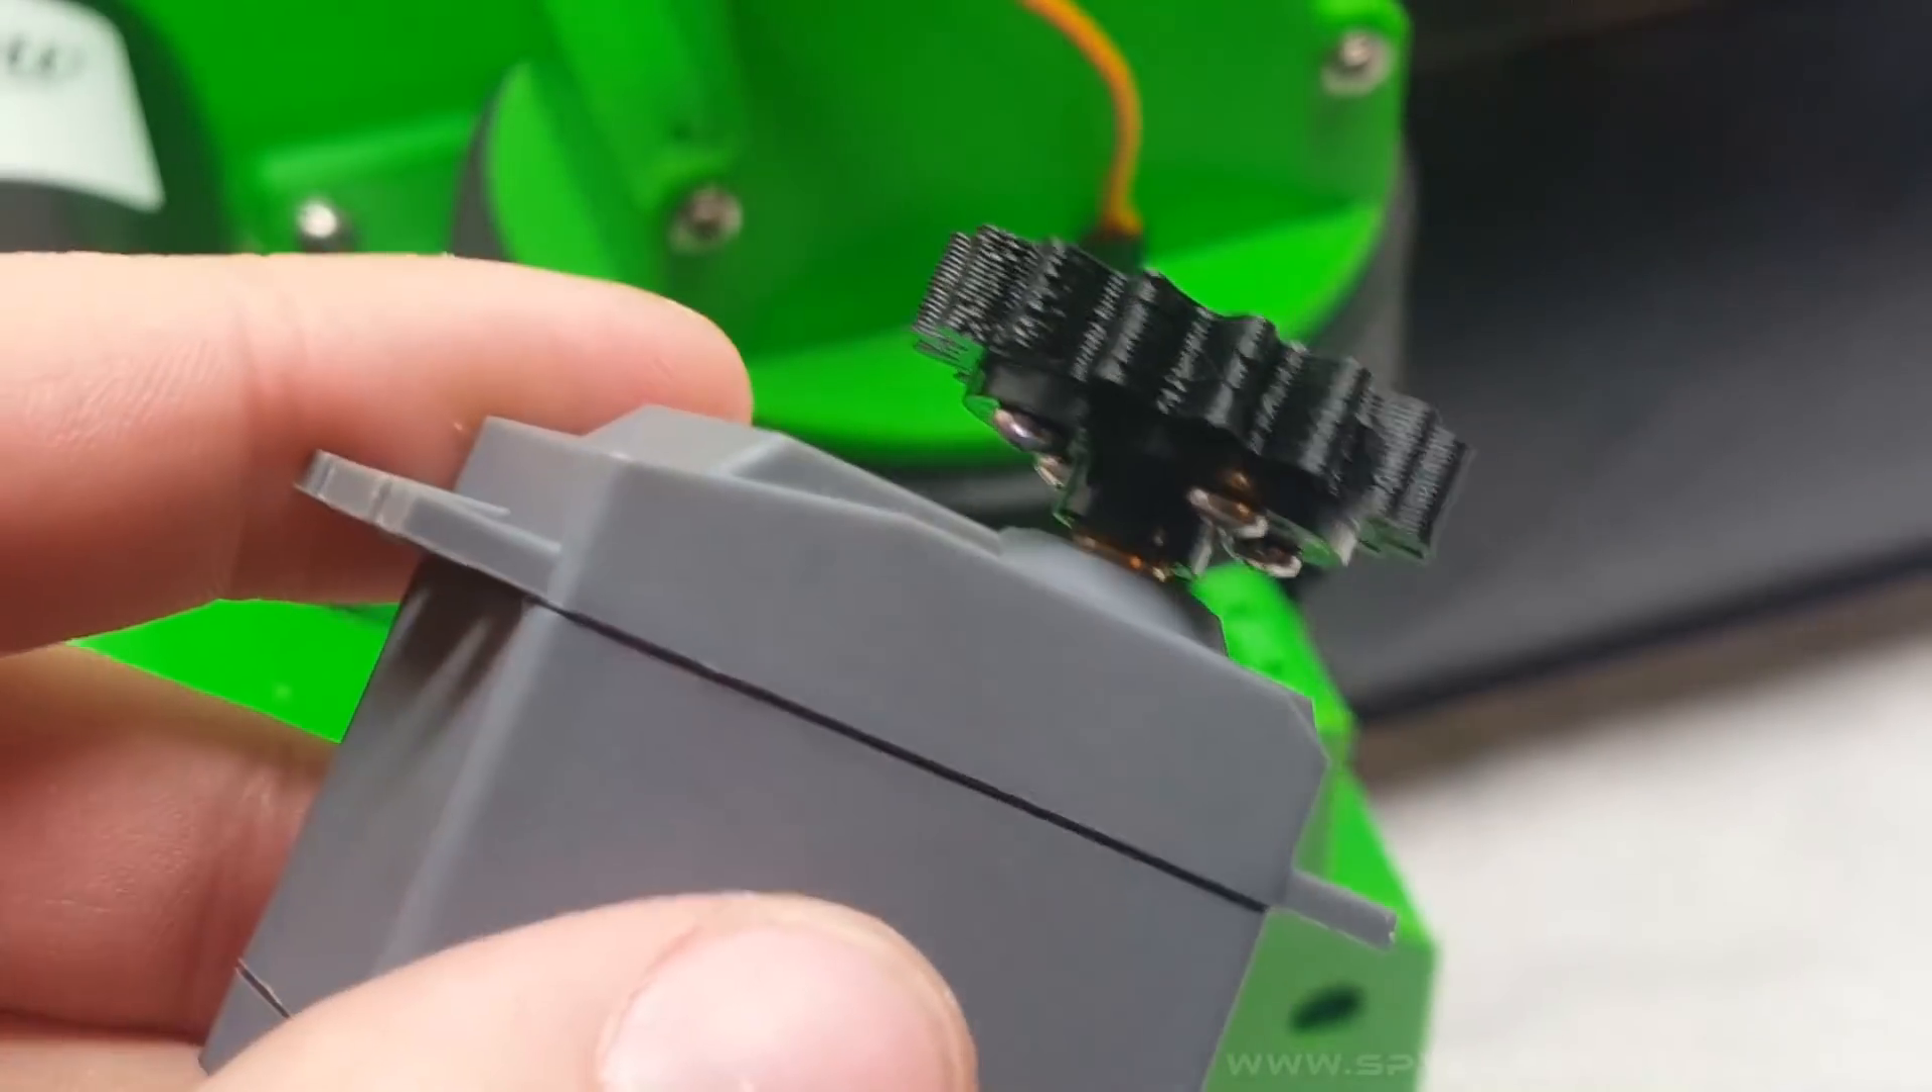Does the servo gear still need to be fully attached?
No.